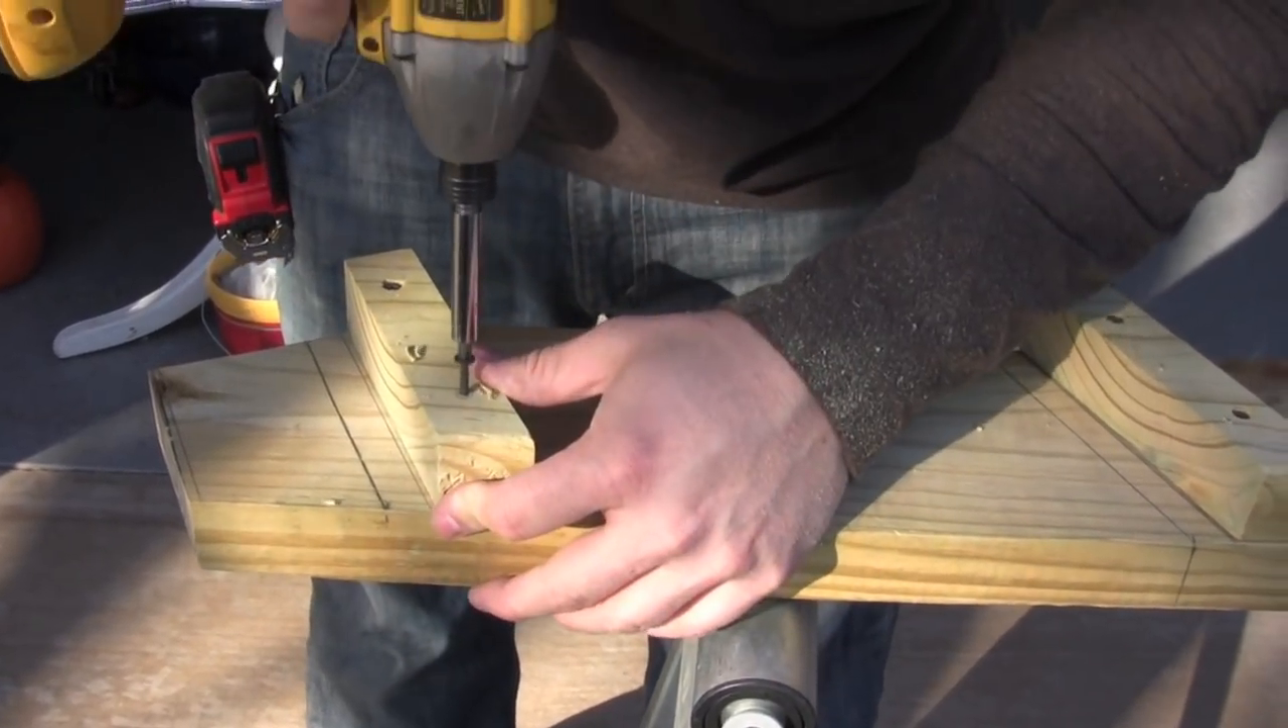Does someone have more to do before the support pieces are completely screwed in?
Yes.